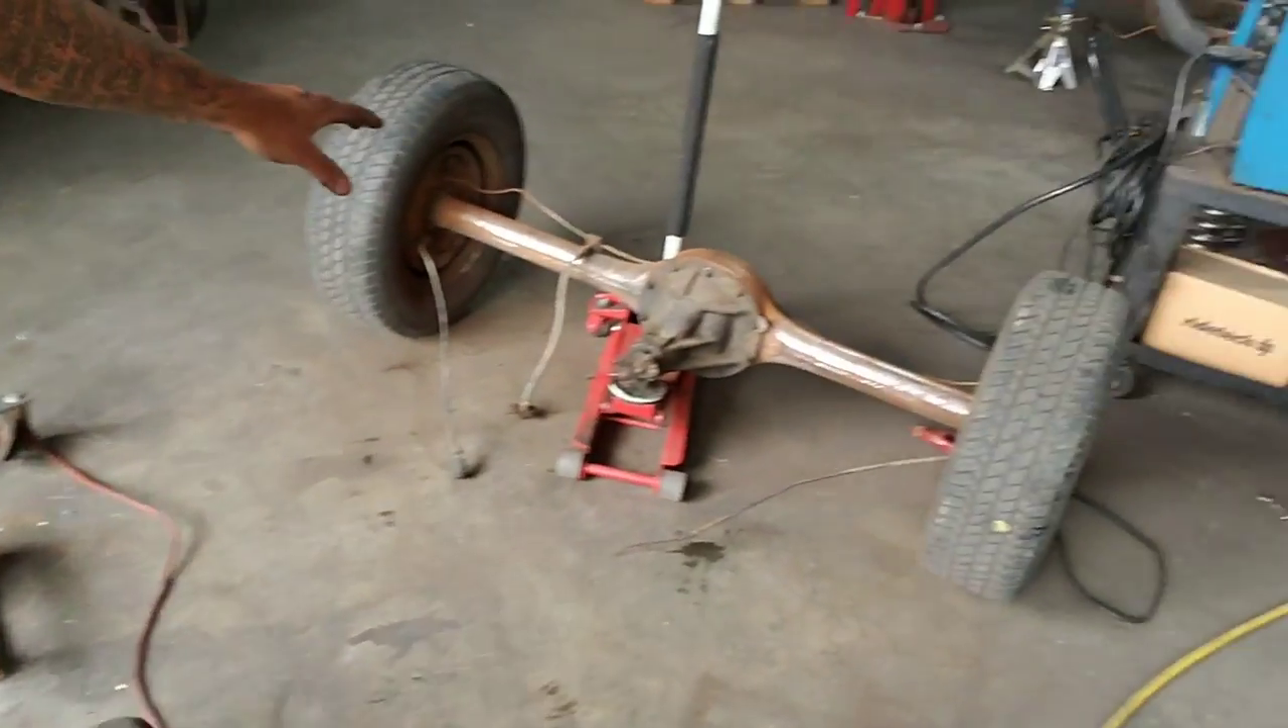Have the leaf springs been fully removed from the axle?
Yes.